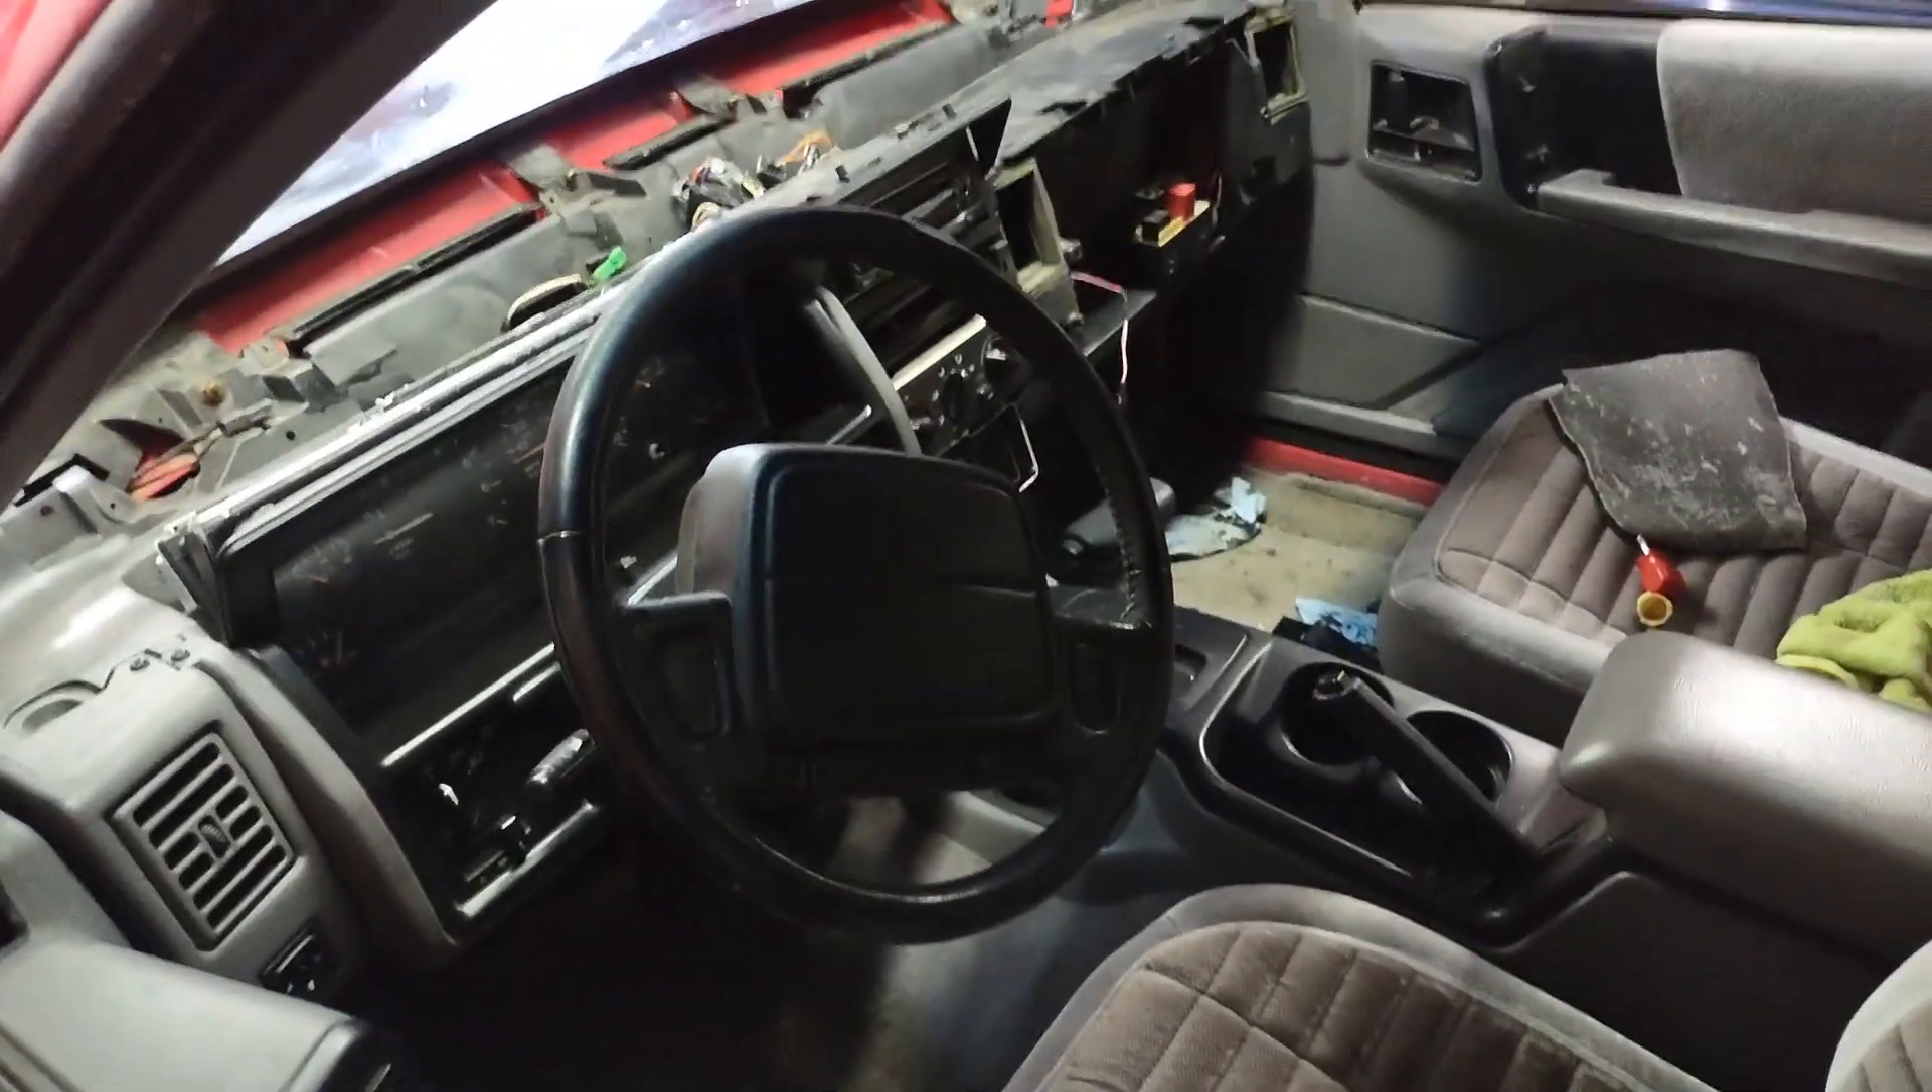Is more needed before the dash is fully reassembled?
Yes.